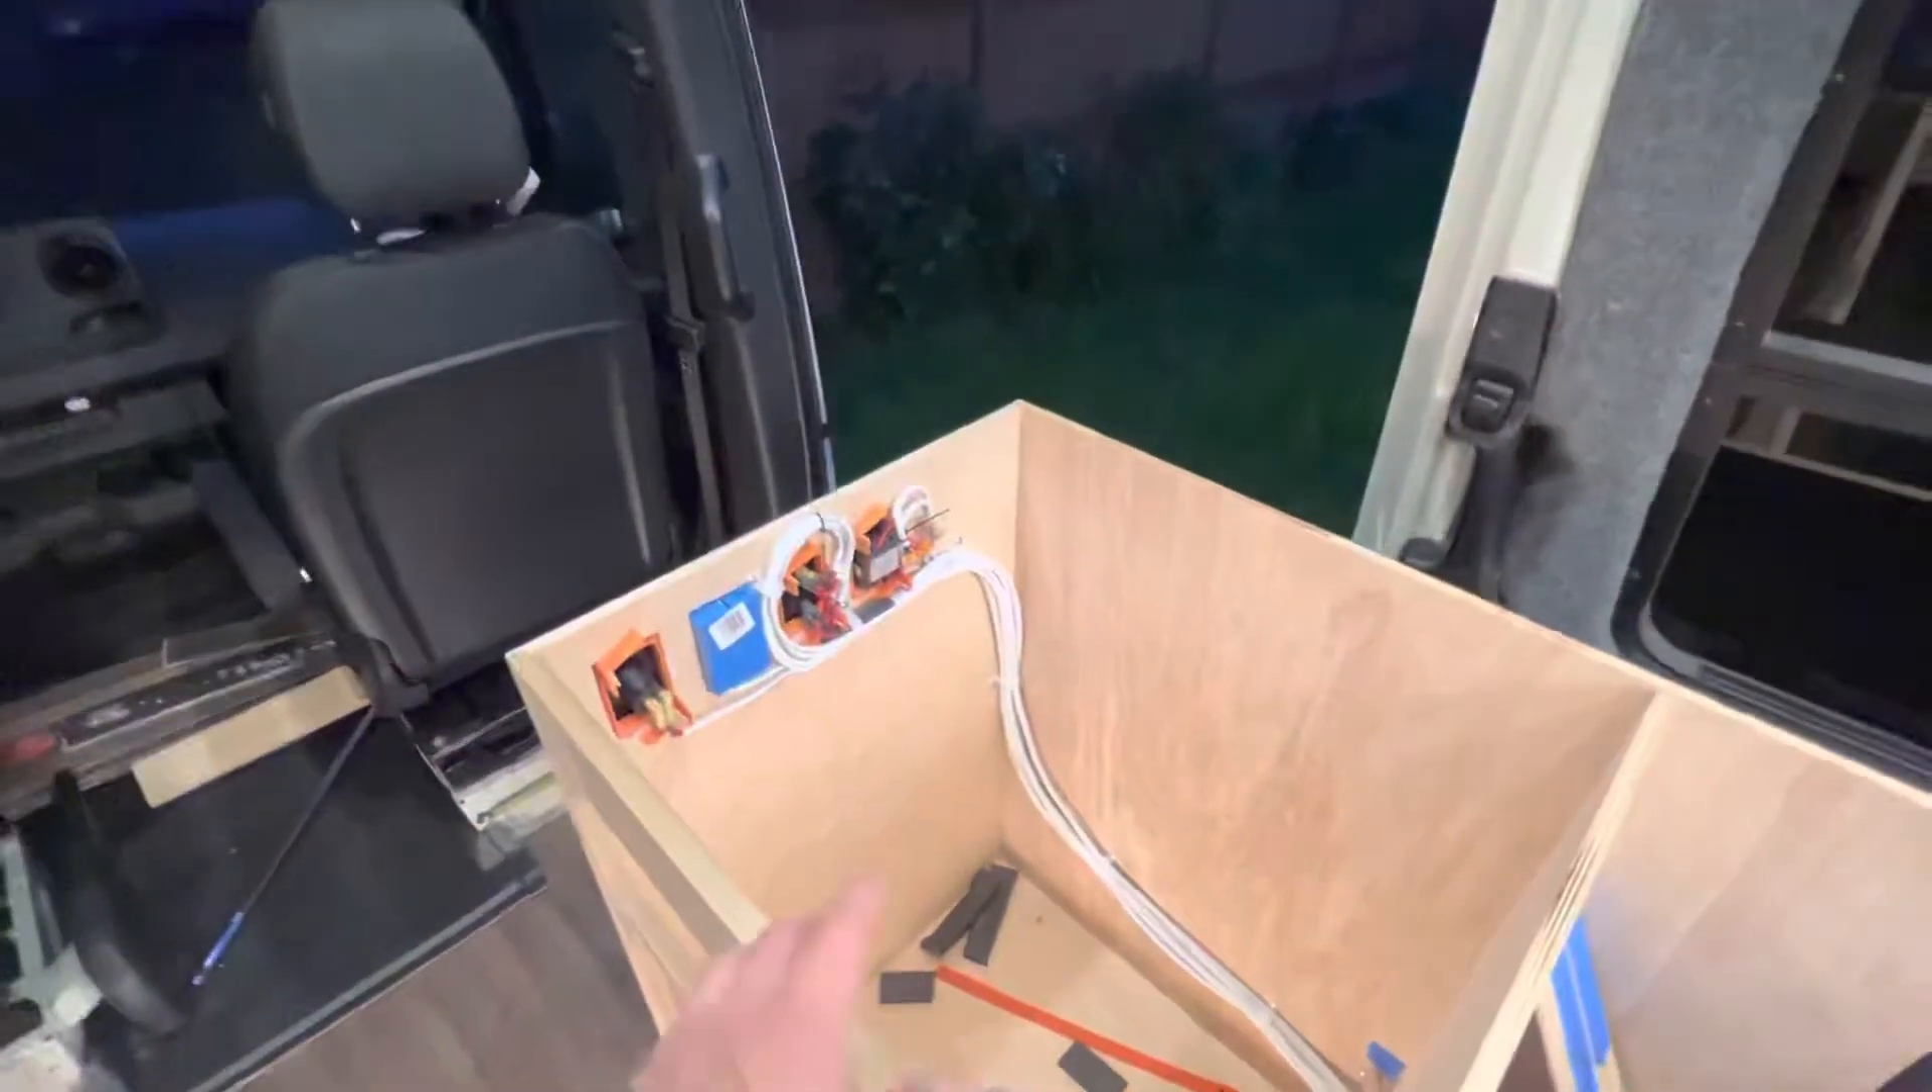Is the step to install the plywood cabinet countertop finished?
No.